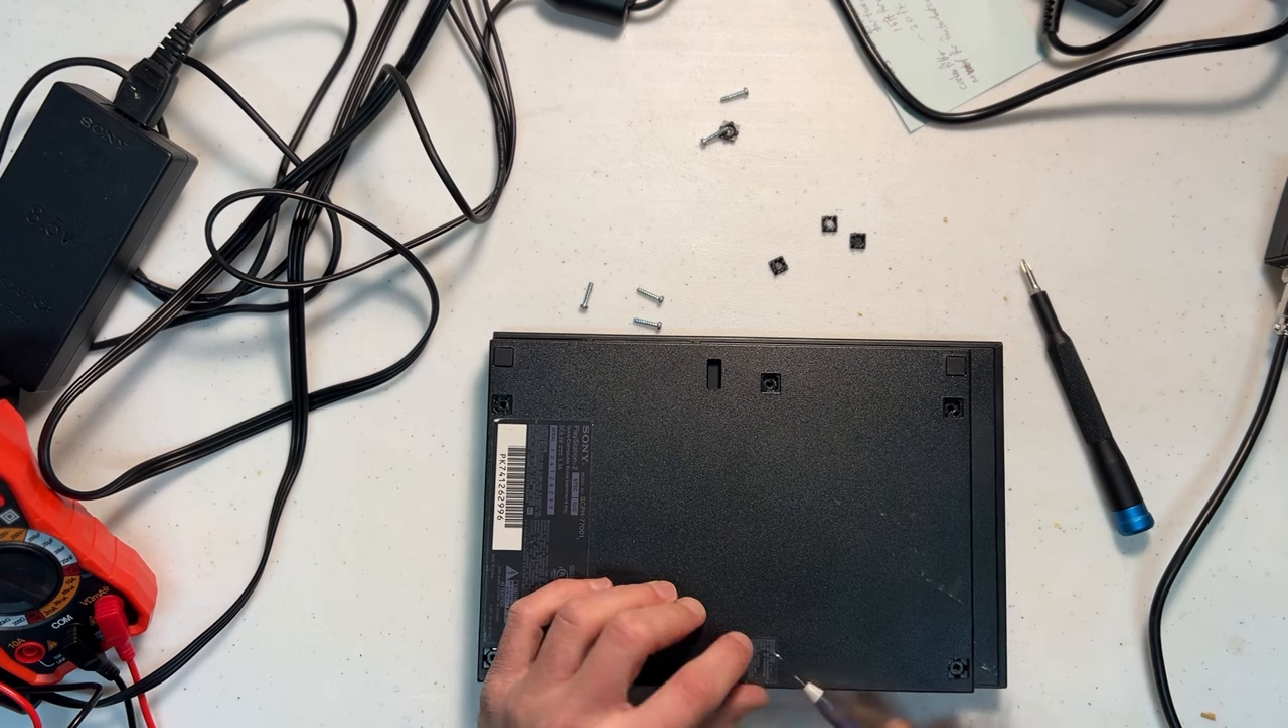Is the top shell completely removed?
No.